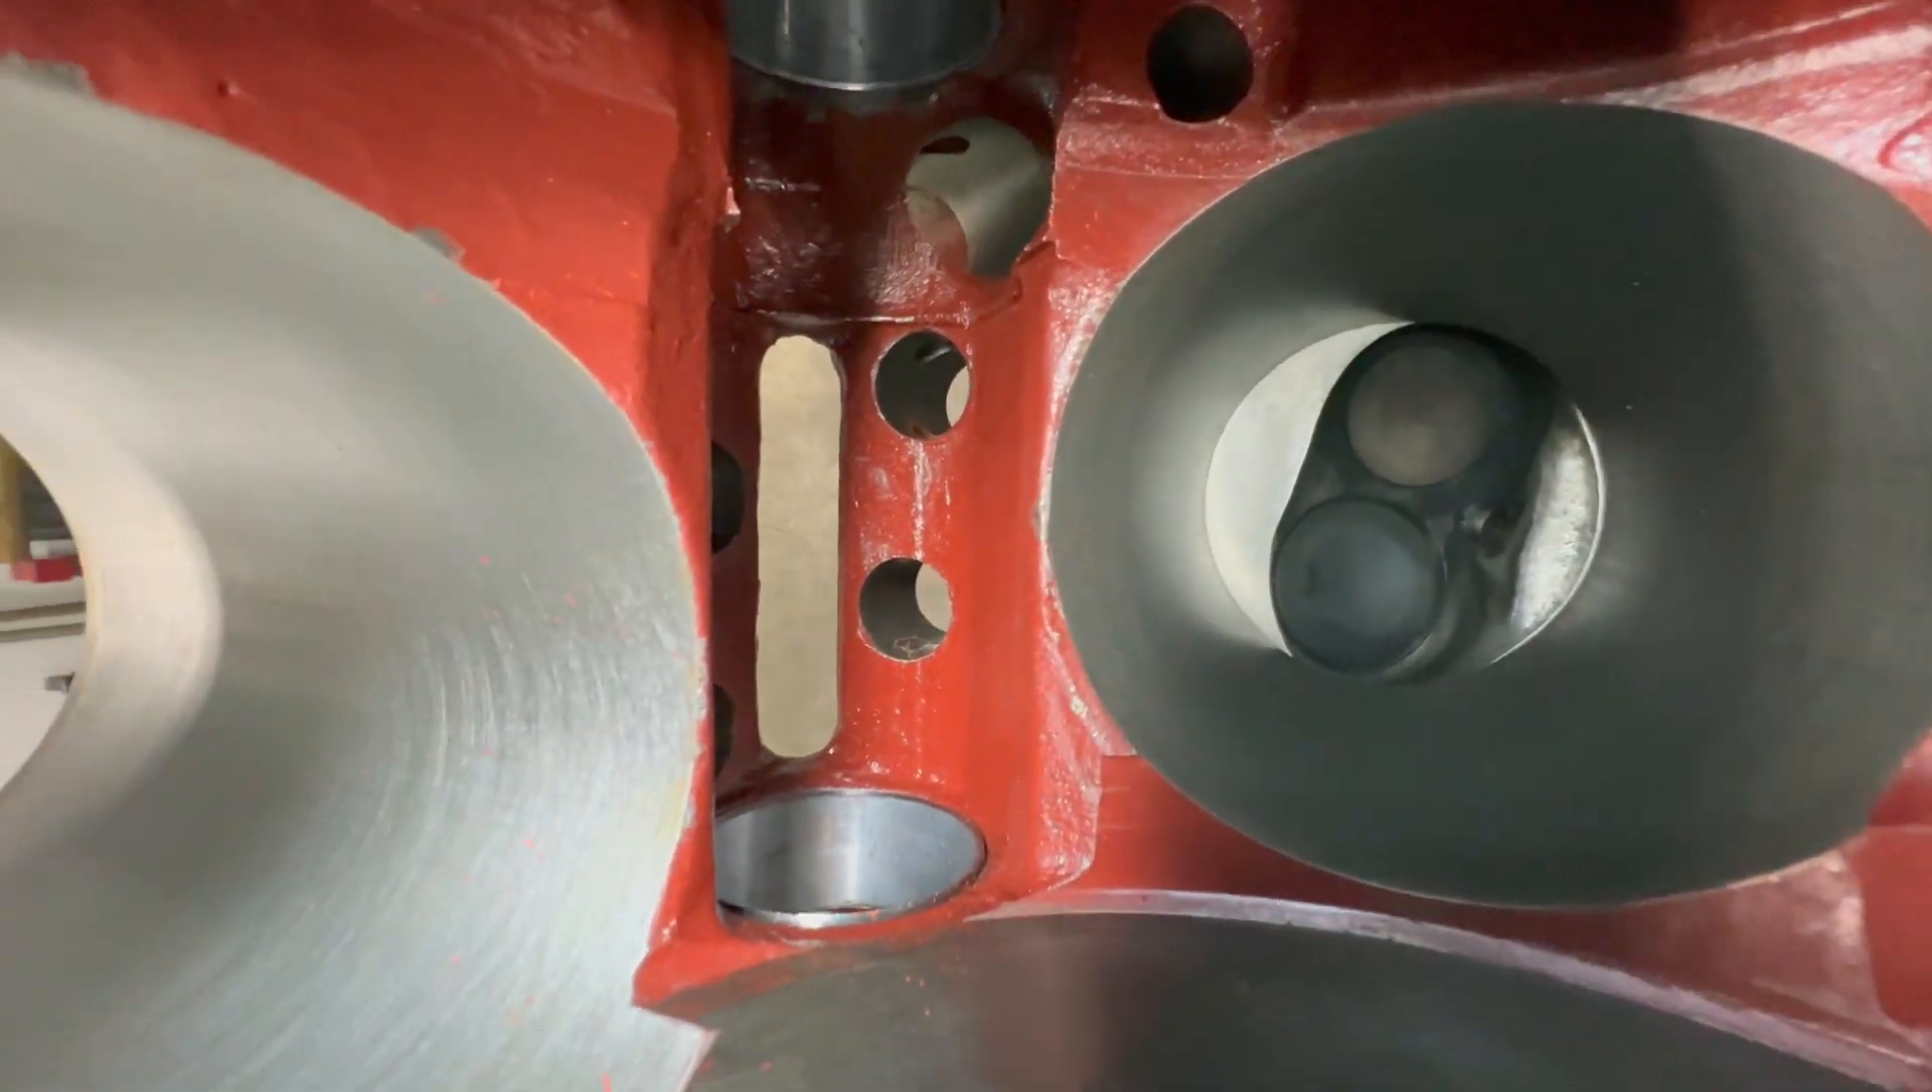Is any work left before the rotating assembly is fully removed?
No.